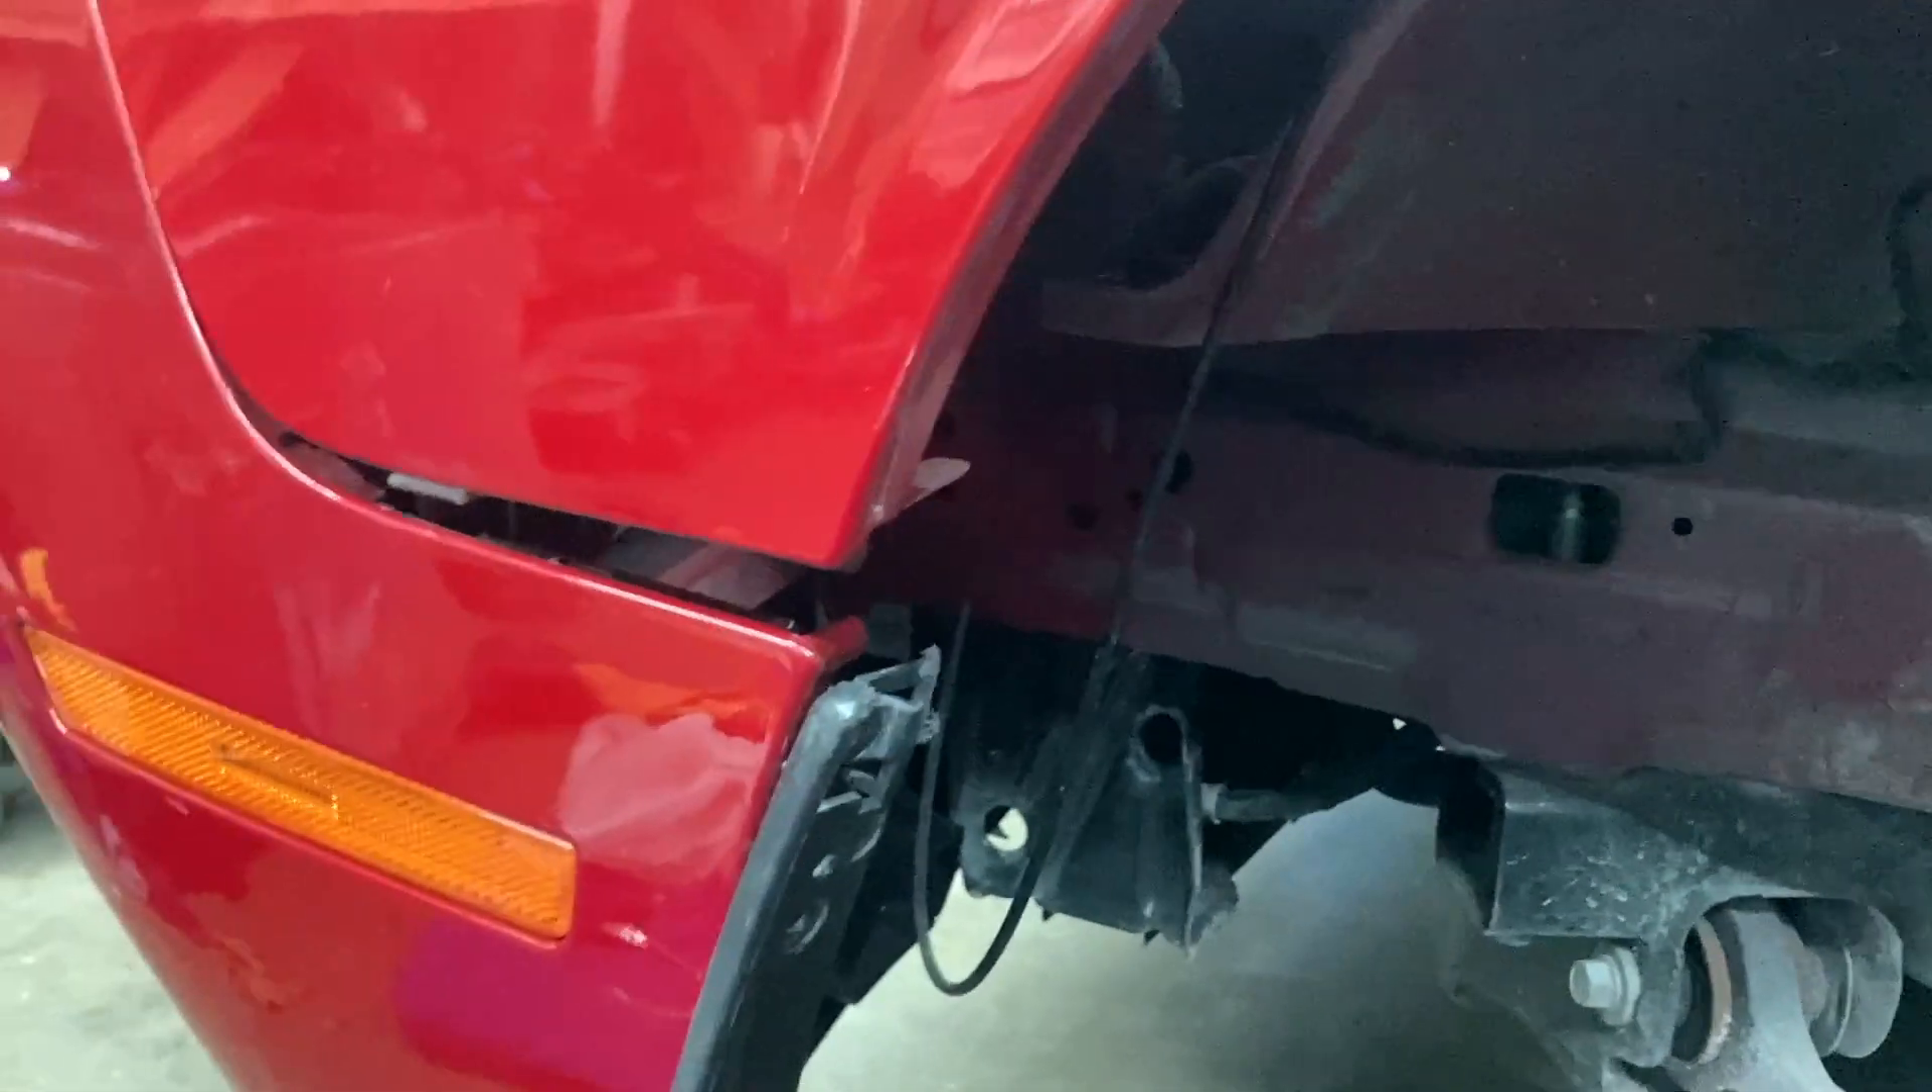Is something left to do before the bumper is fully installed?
Yes.